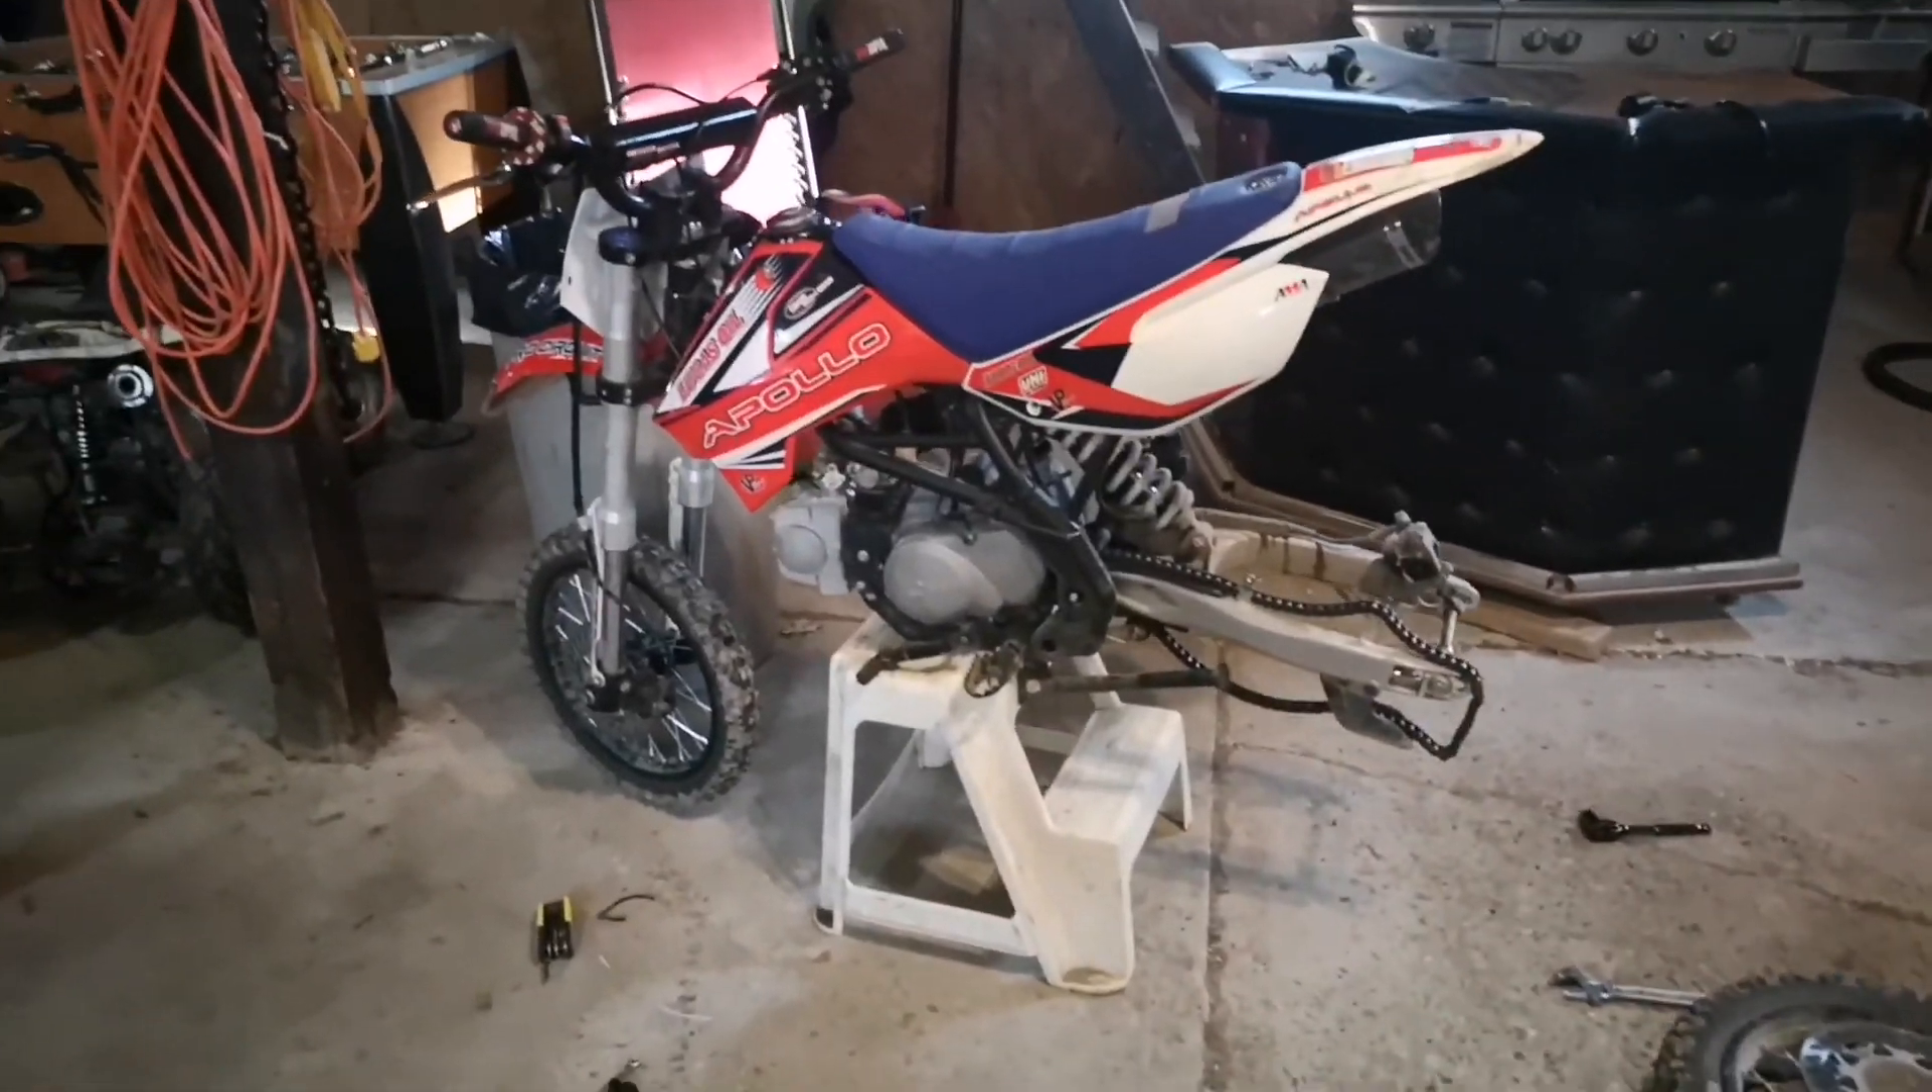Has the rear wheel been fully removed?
Yes.